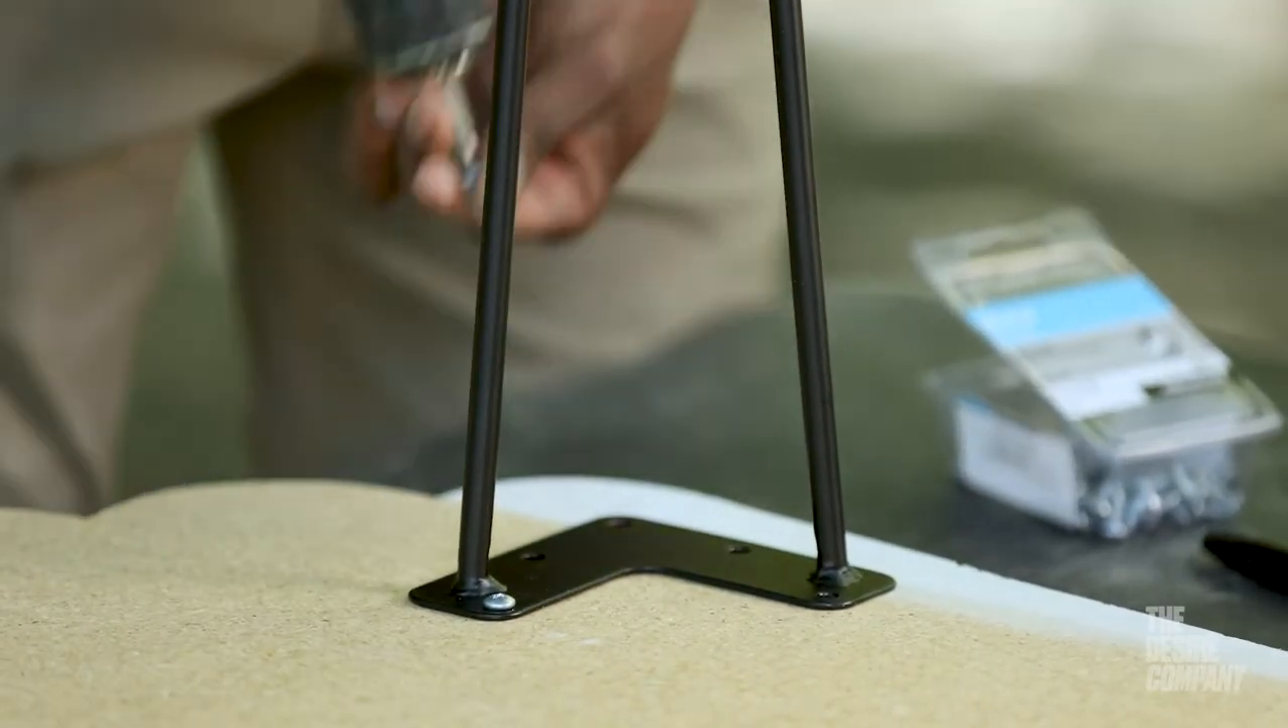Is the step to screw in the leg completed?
No.